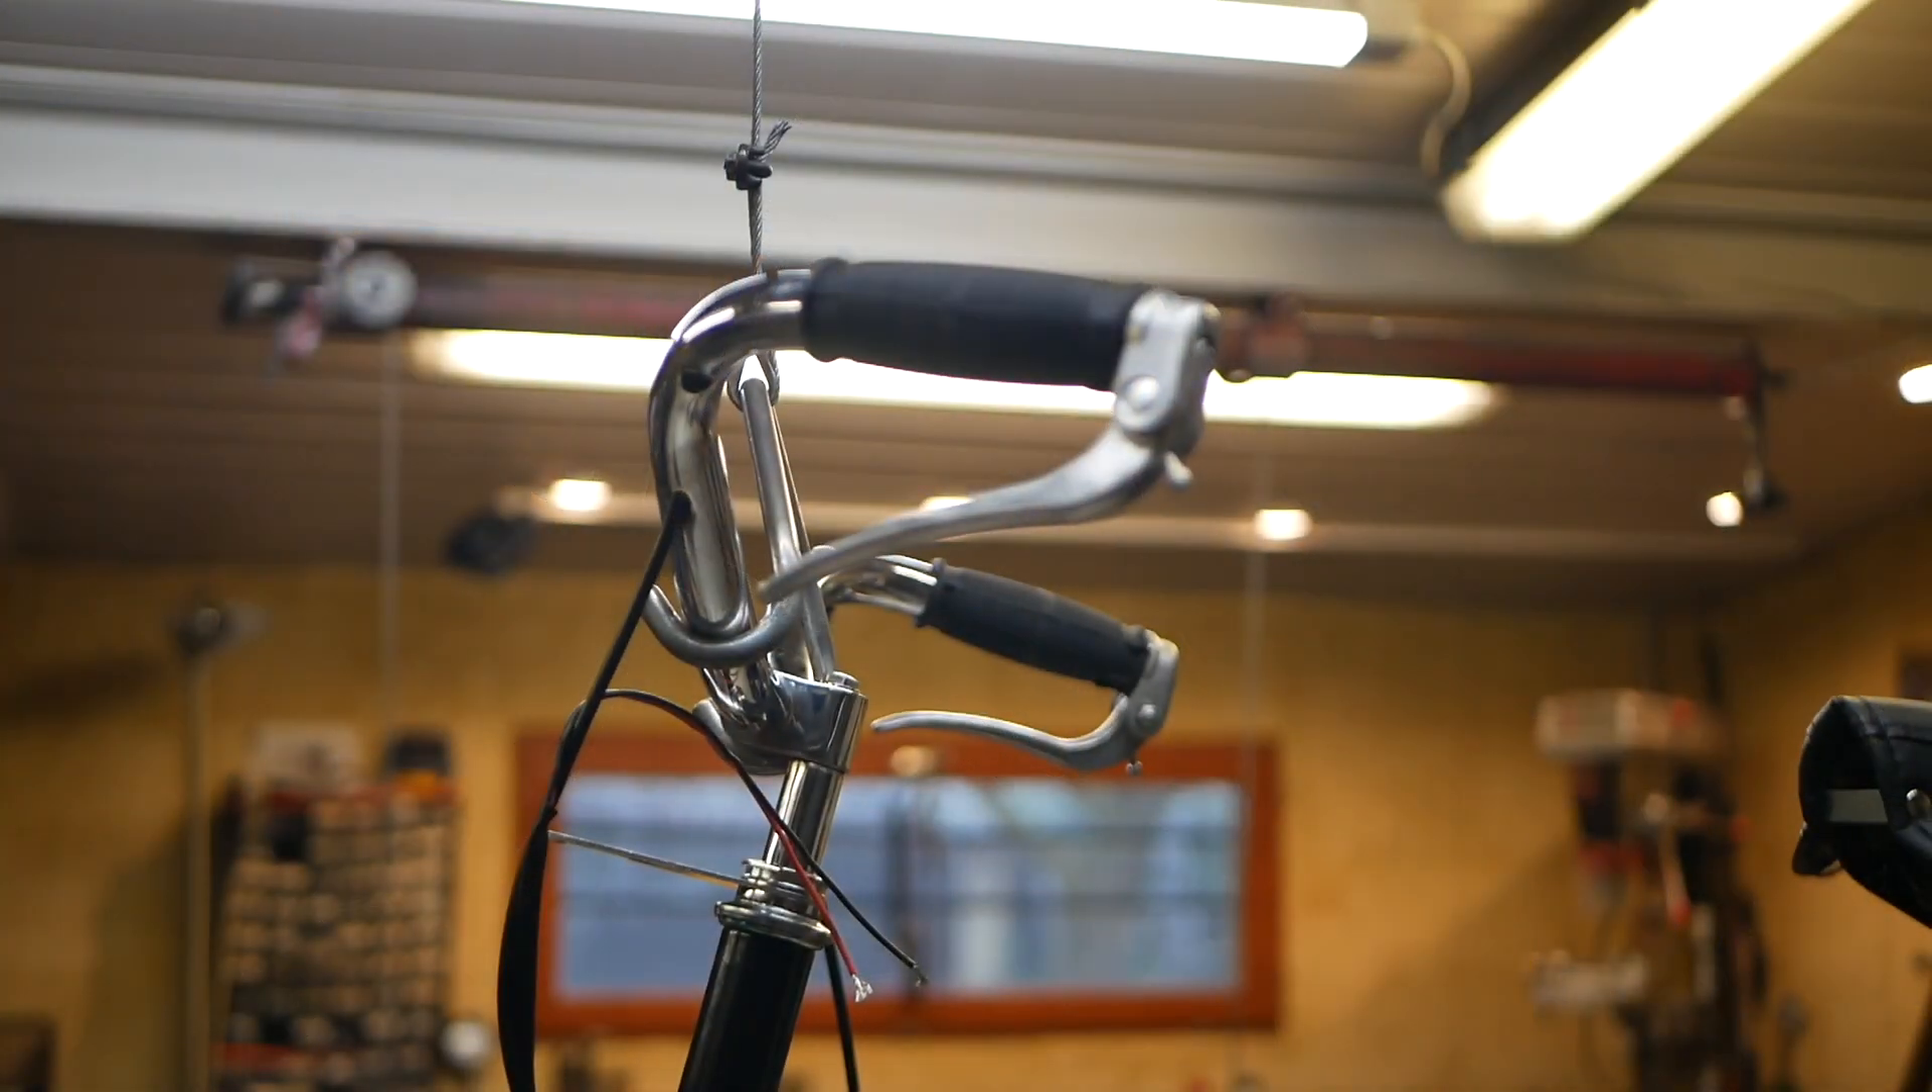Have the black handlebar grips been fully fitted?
Yes.